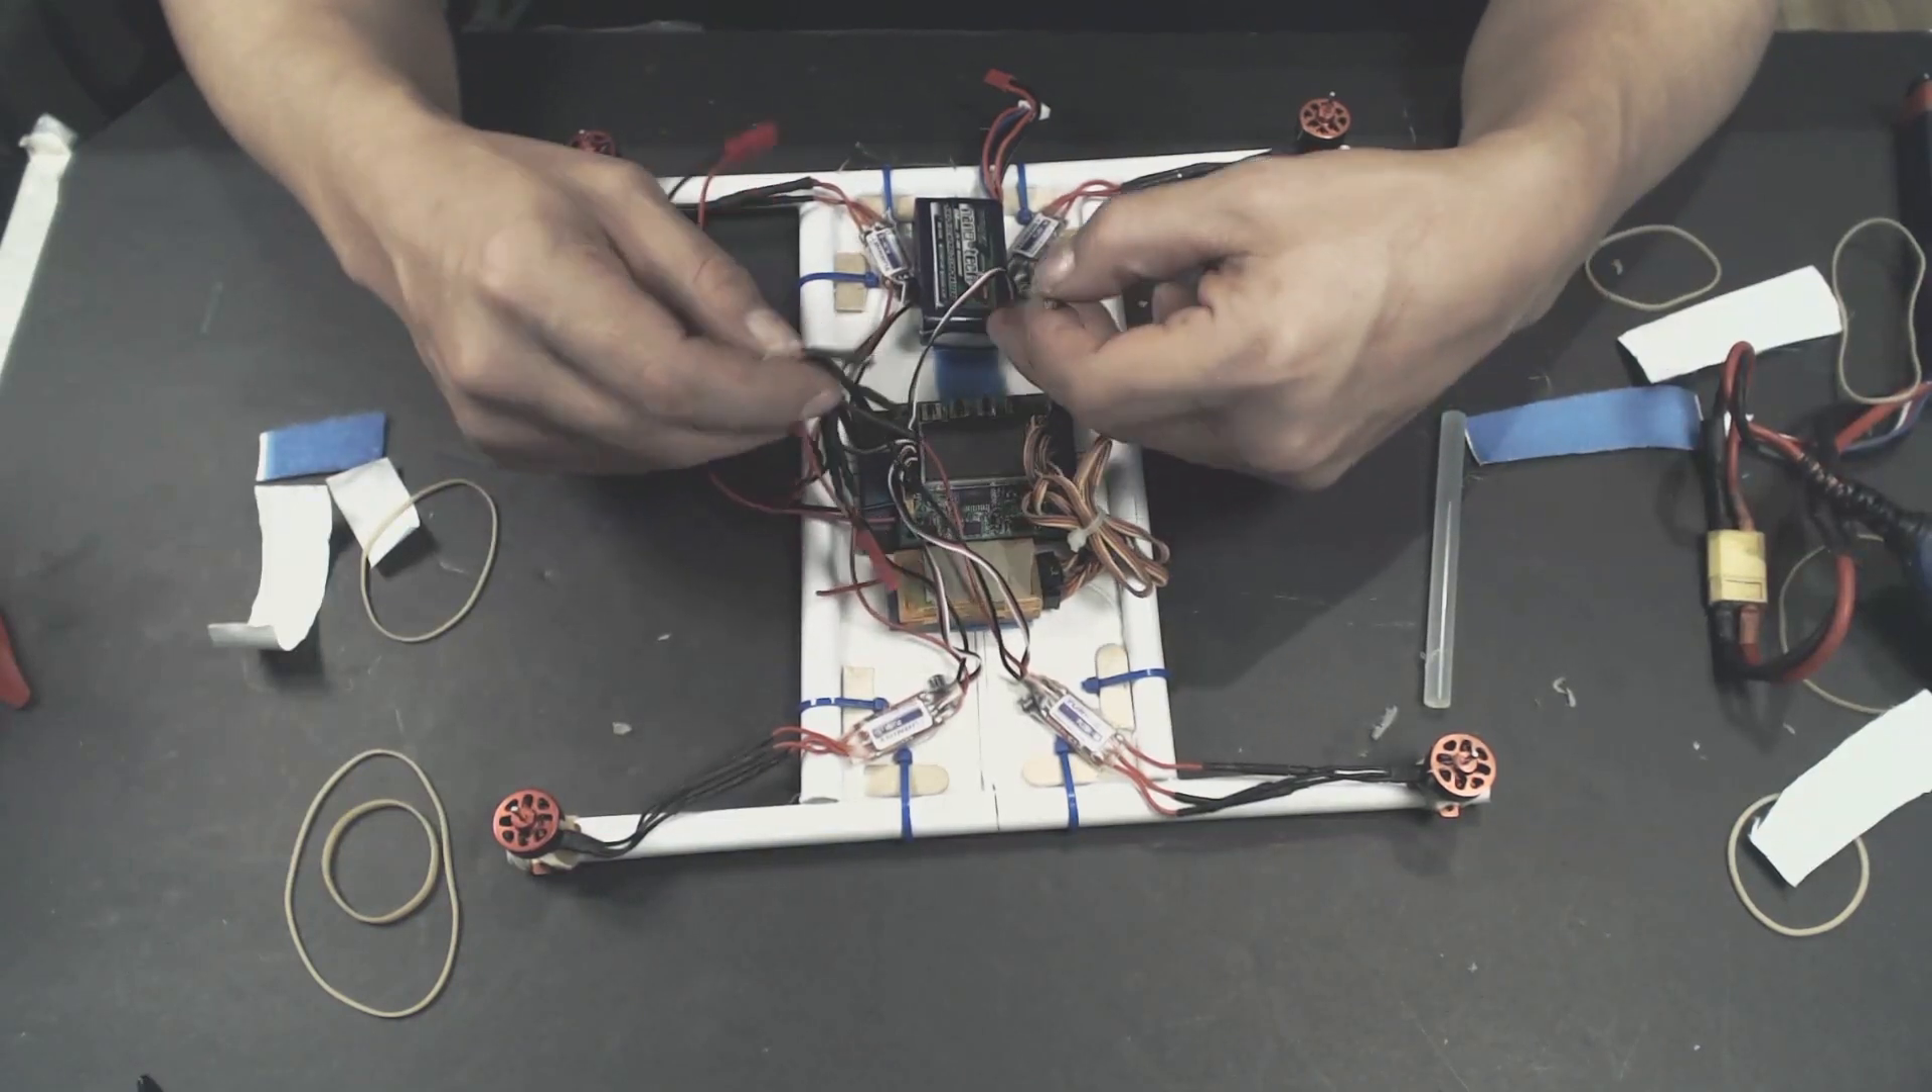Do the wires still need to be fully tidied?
Yes.